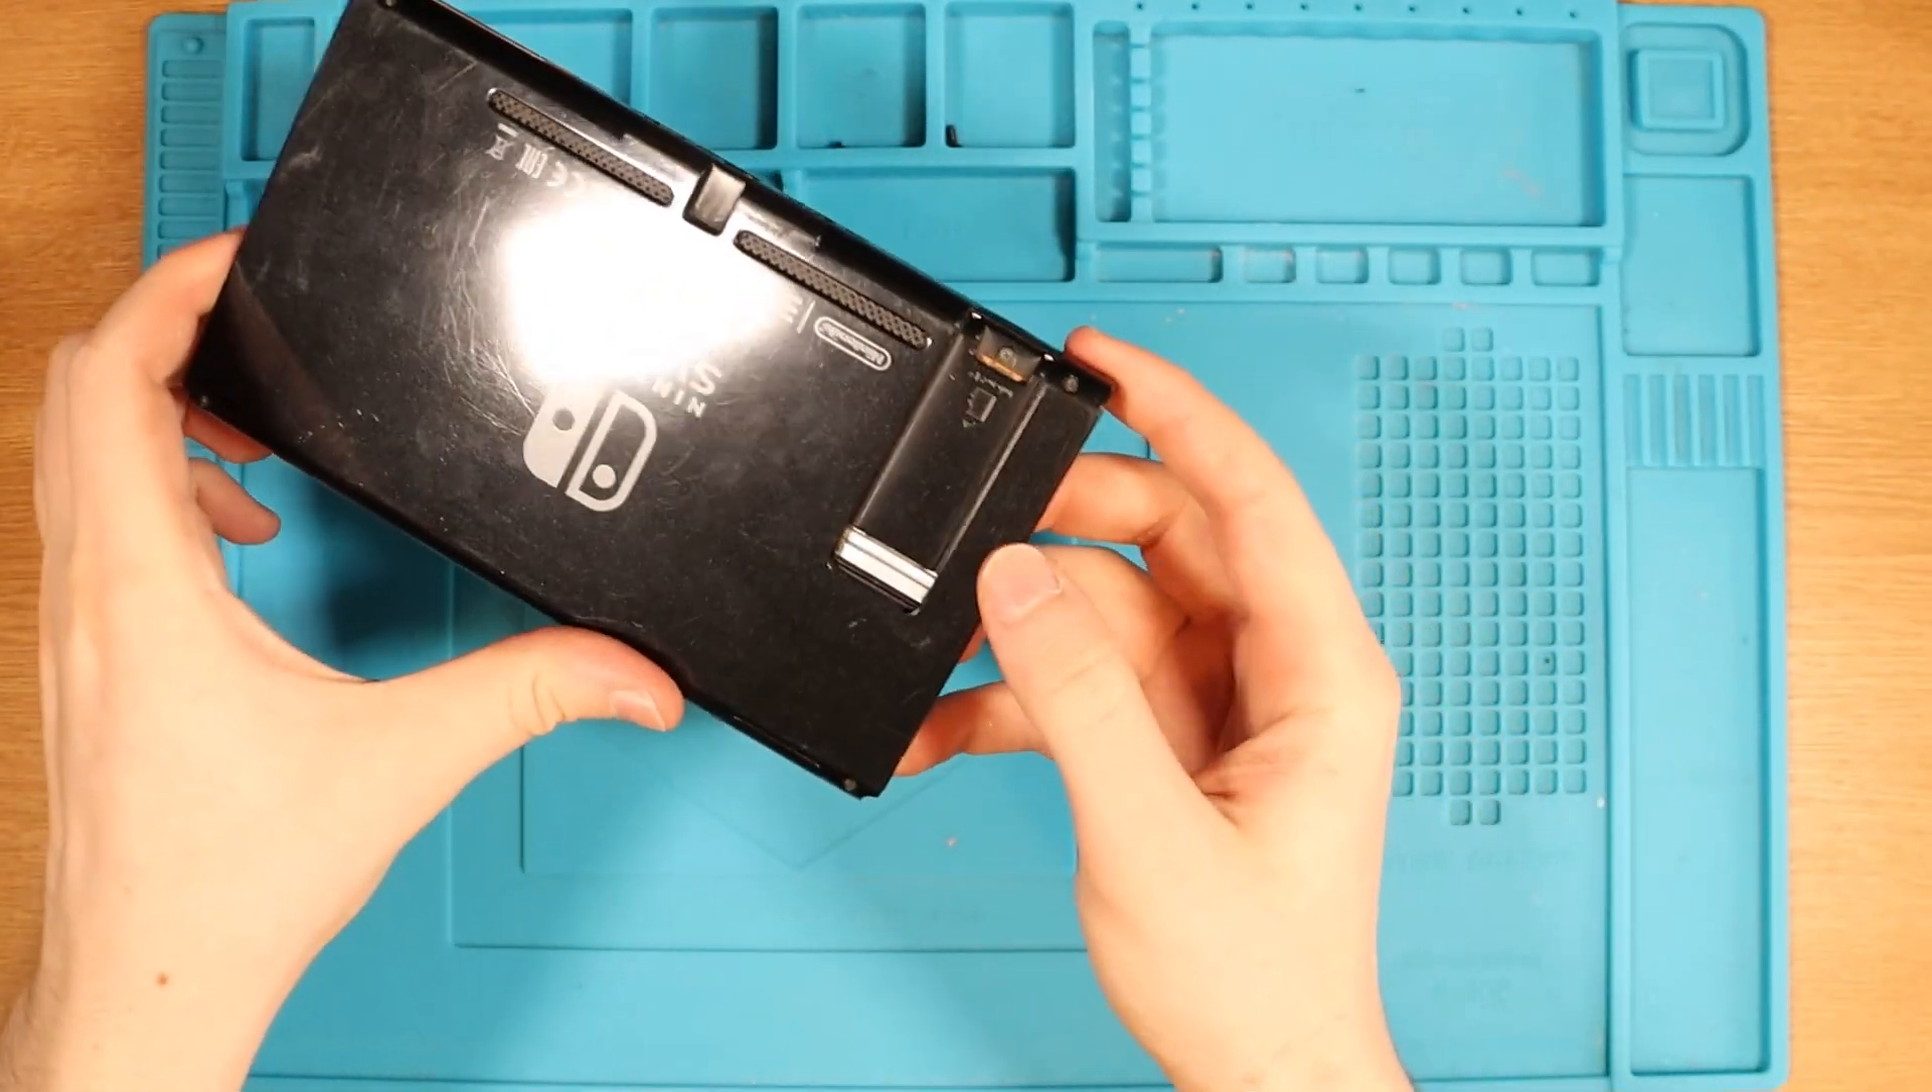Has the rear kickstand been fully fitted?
No.